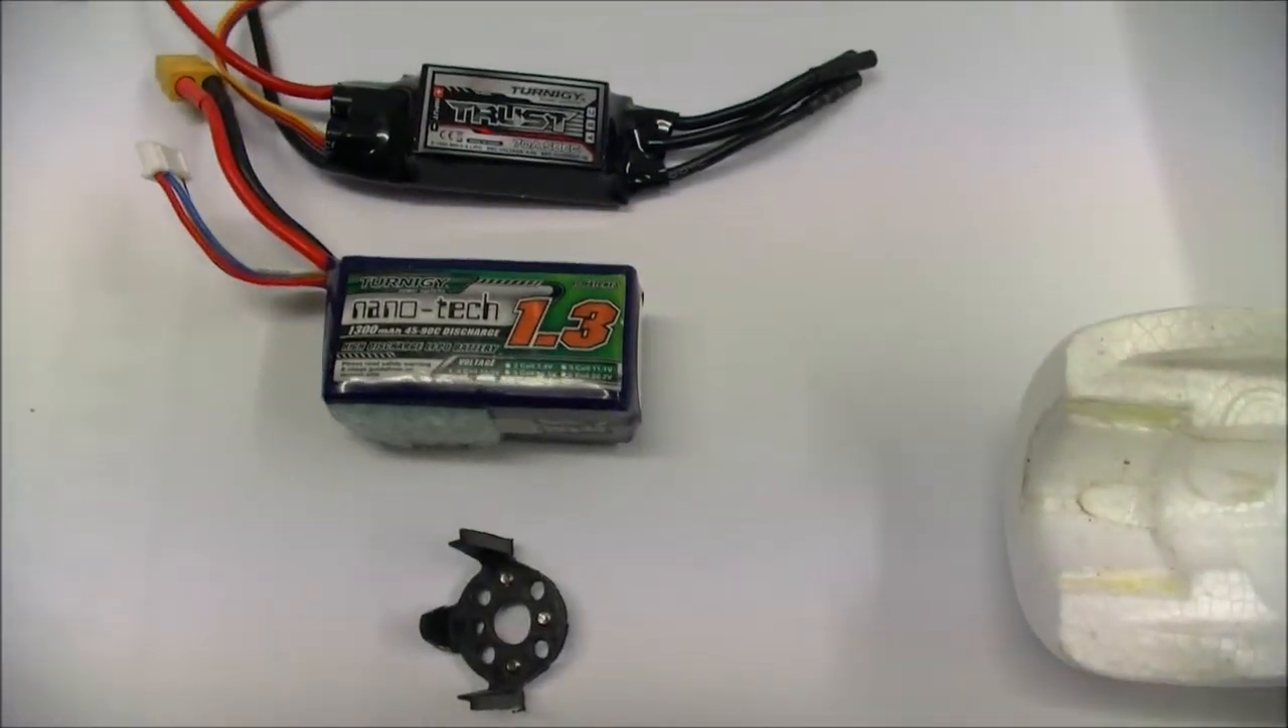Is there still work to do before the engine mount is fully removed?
No.